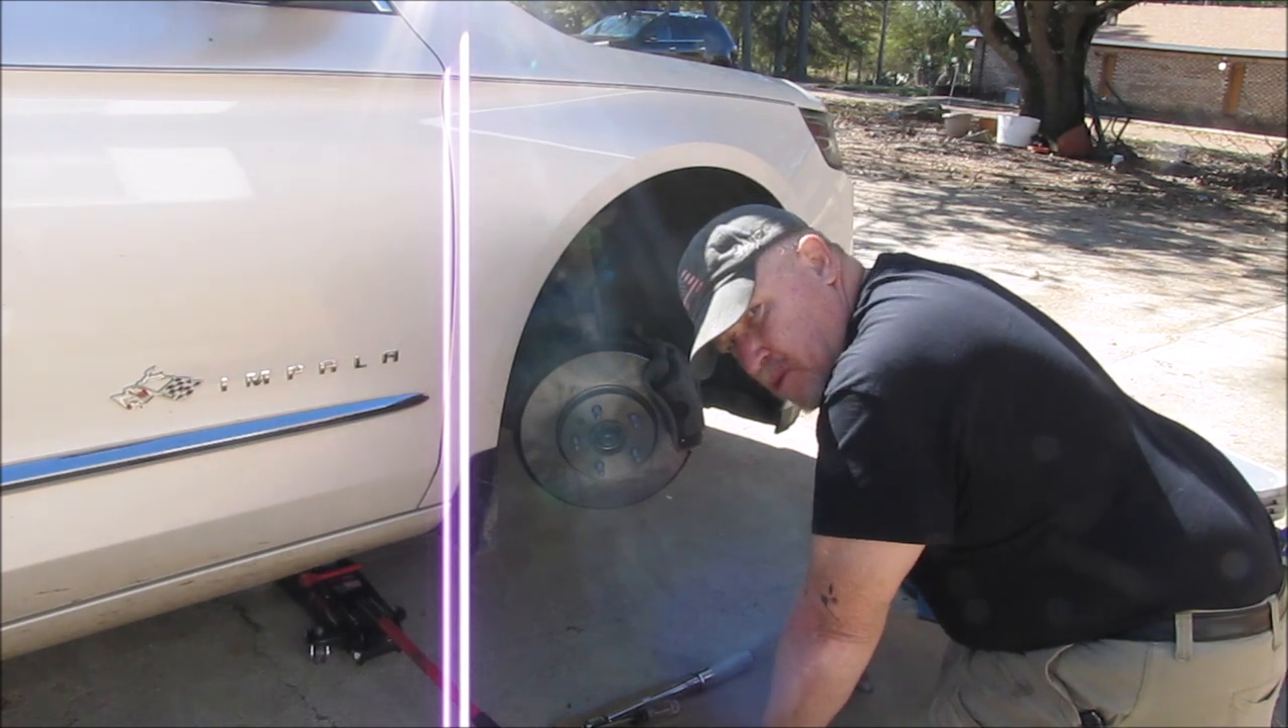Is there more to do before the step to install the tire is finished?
Yes.